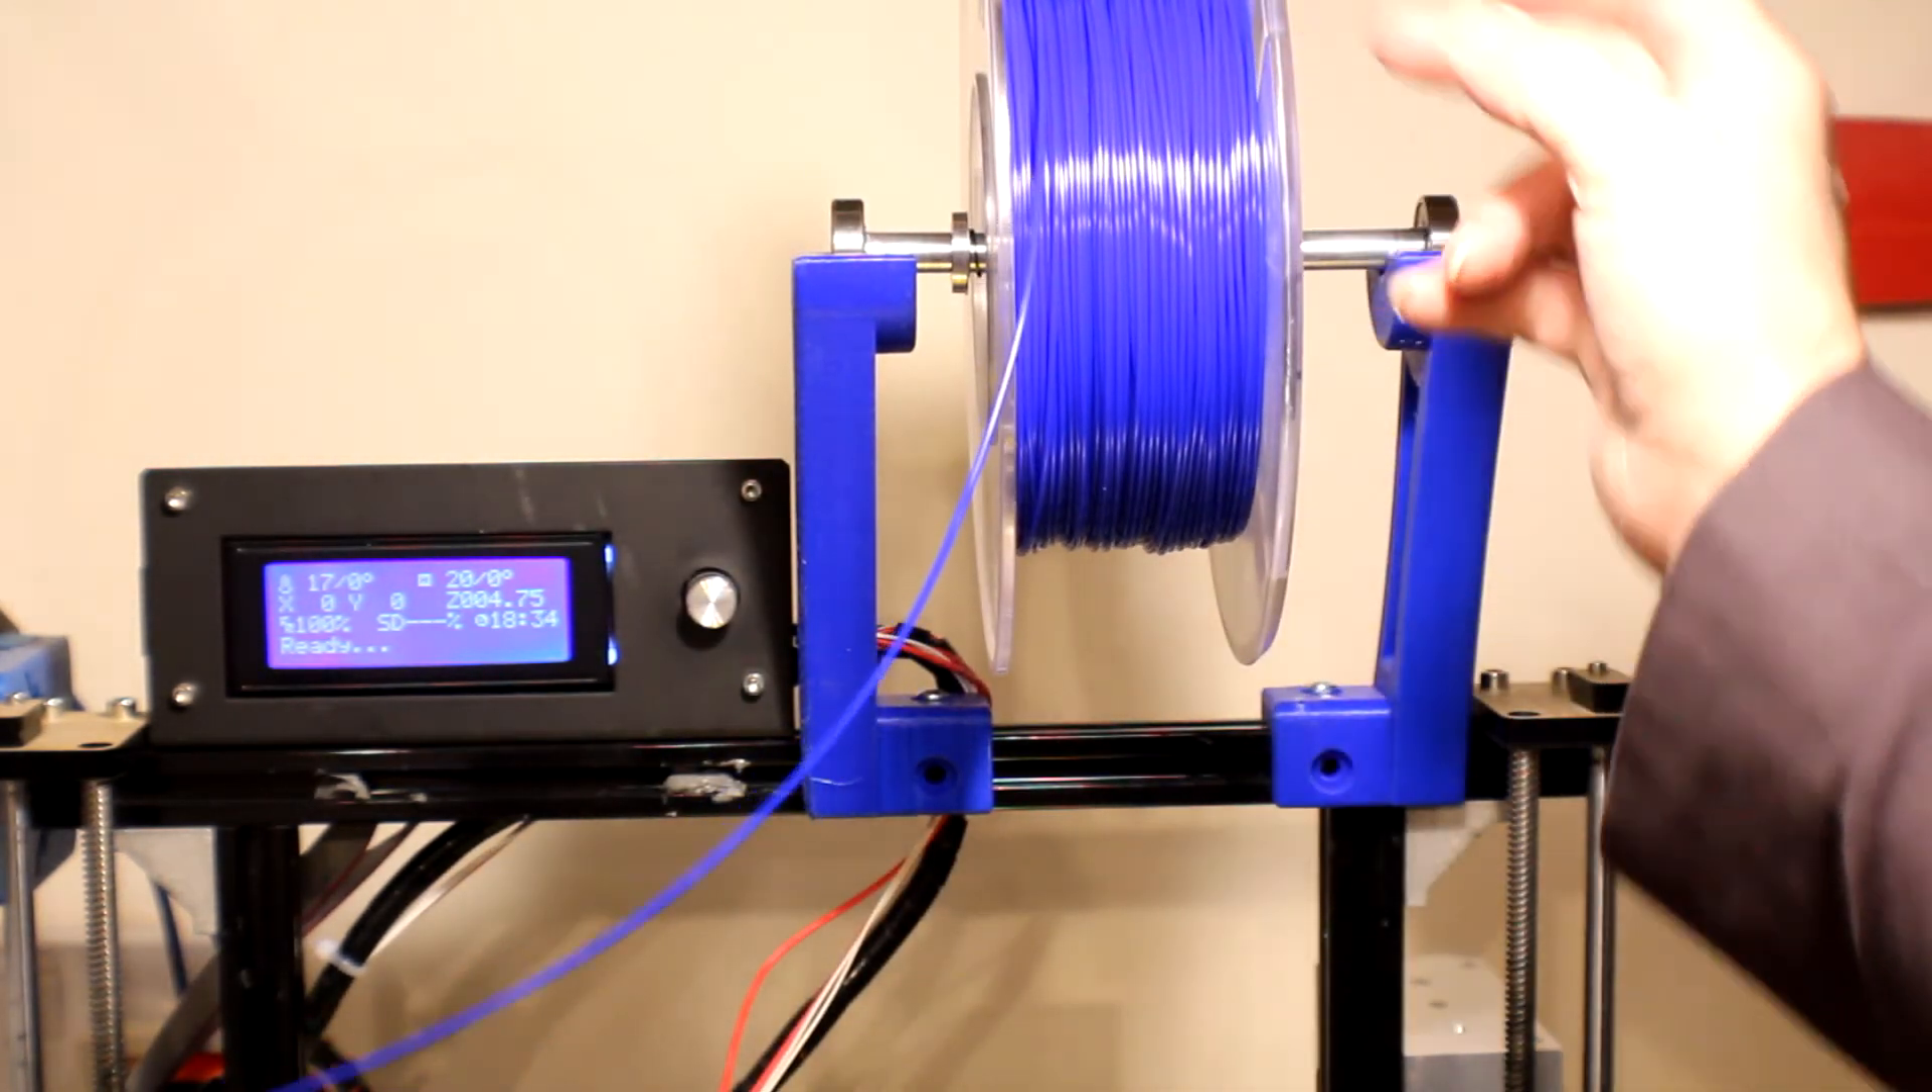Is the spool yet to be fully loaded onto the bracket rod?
No.